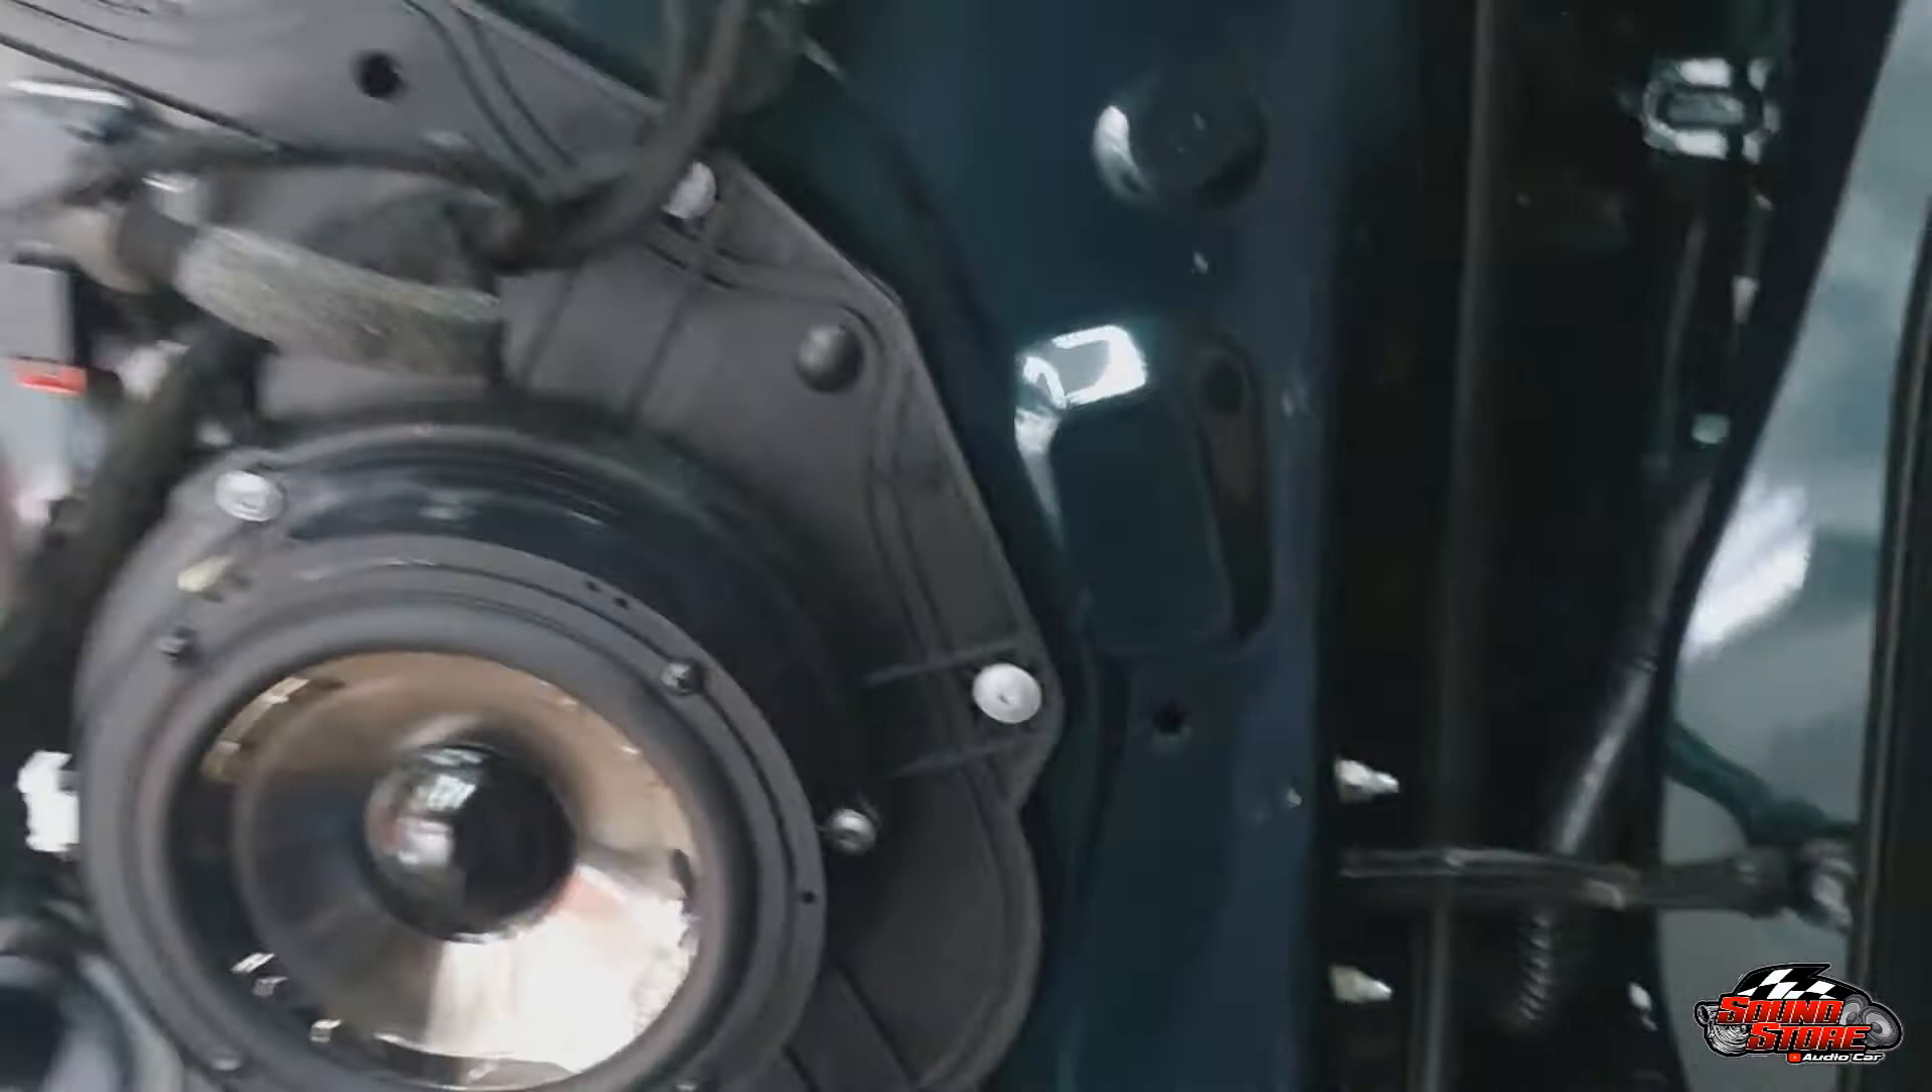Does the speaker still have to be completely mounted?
No.